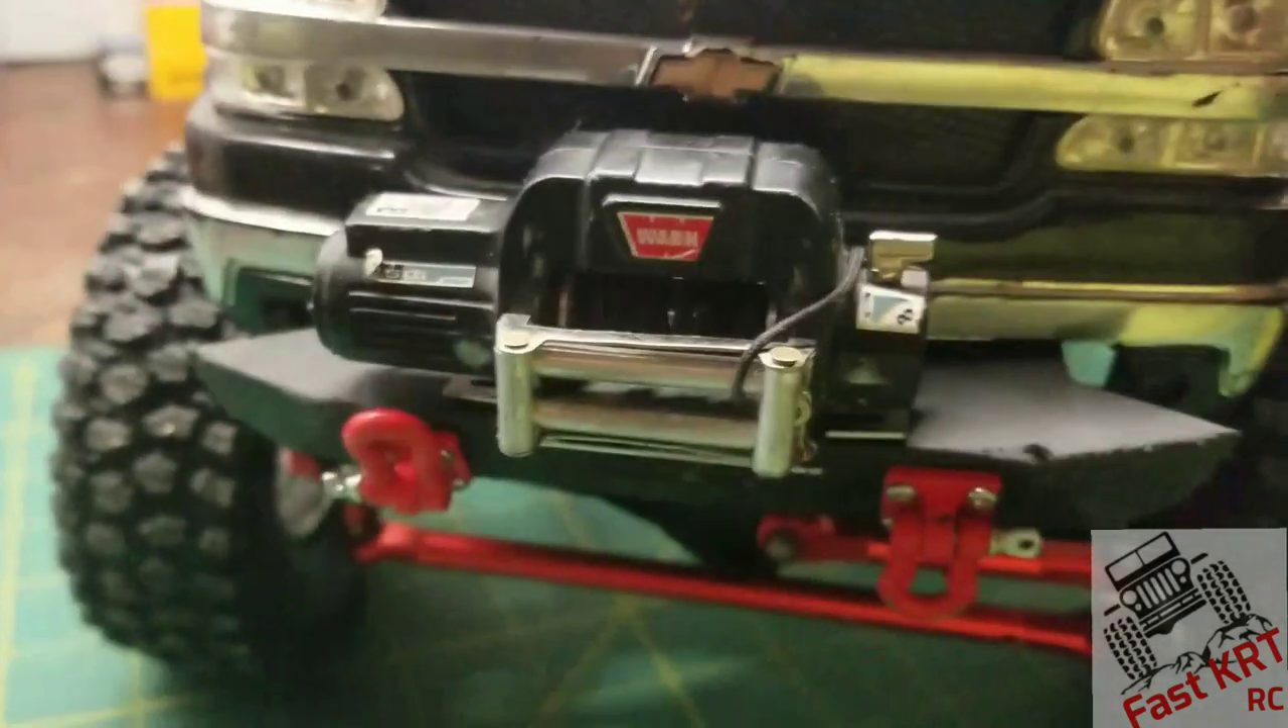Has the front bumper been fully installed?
Yes.